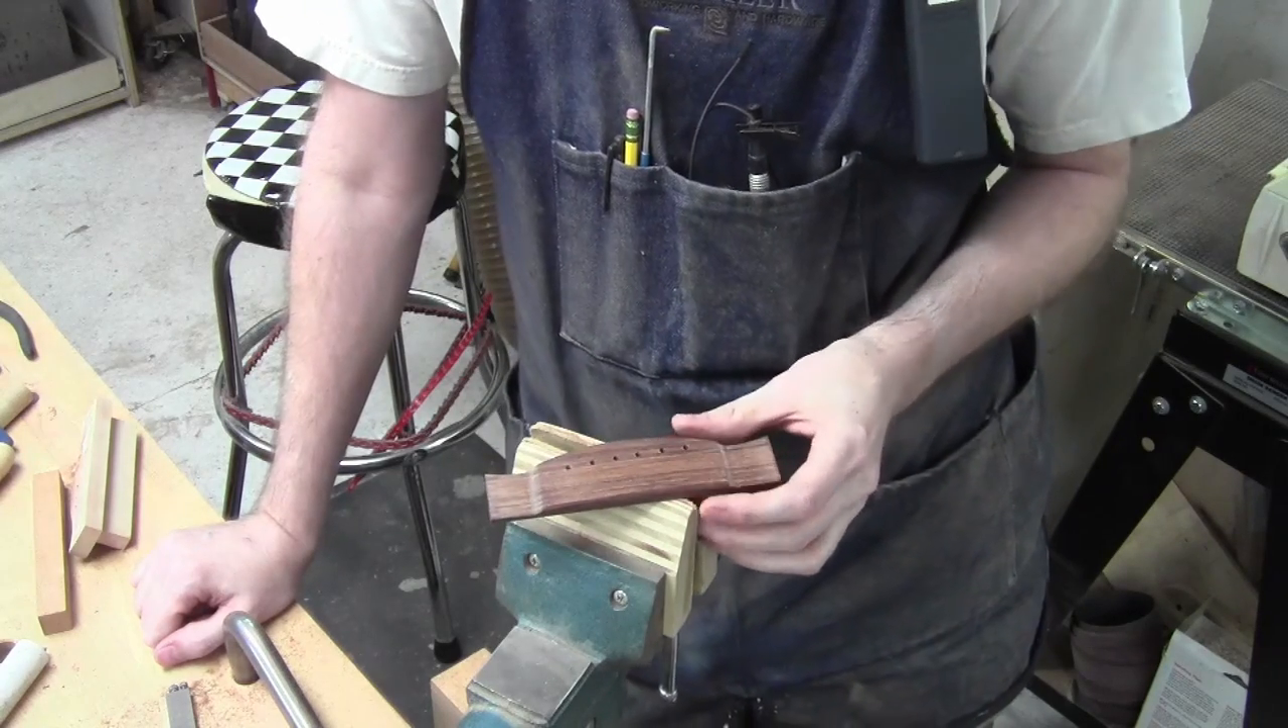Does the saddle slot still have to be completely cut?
Yes.